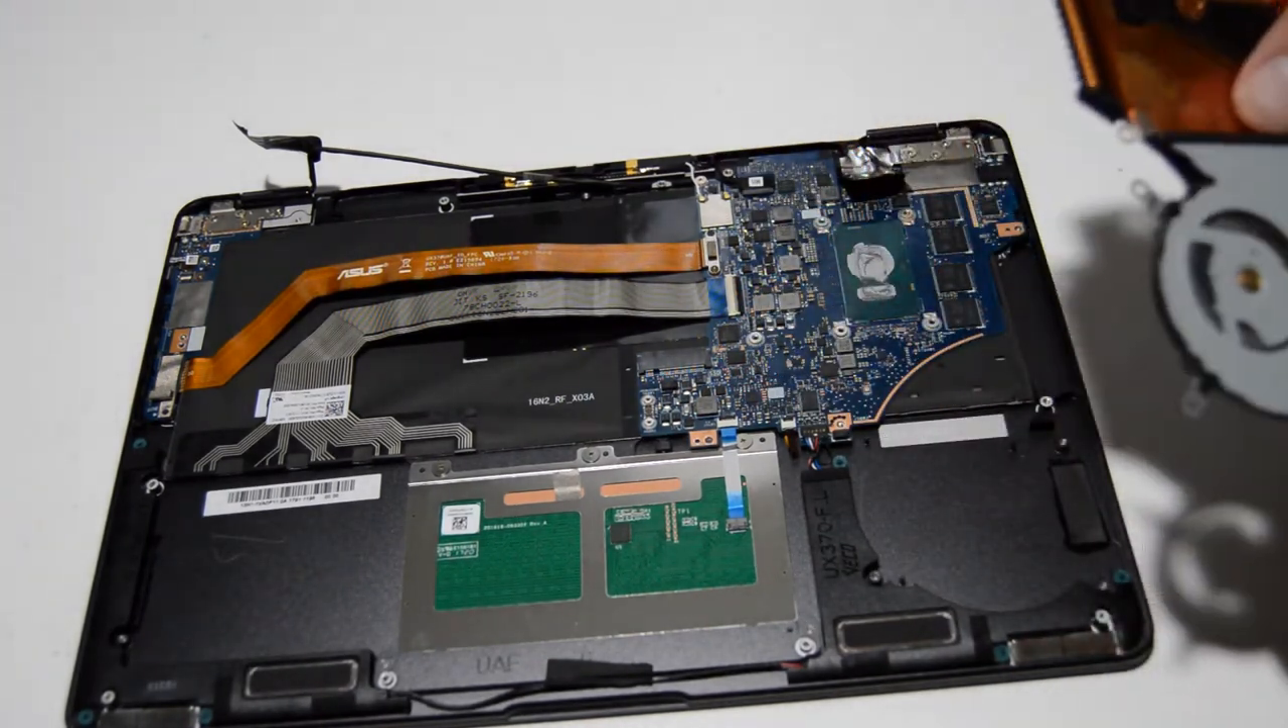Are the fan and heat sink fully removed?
Yes.